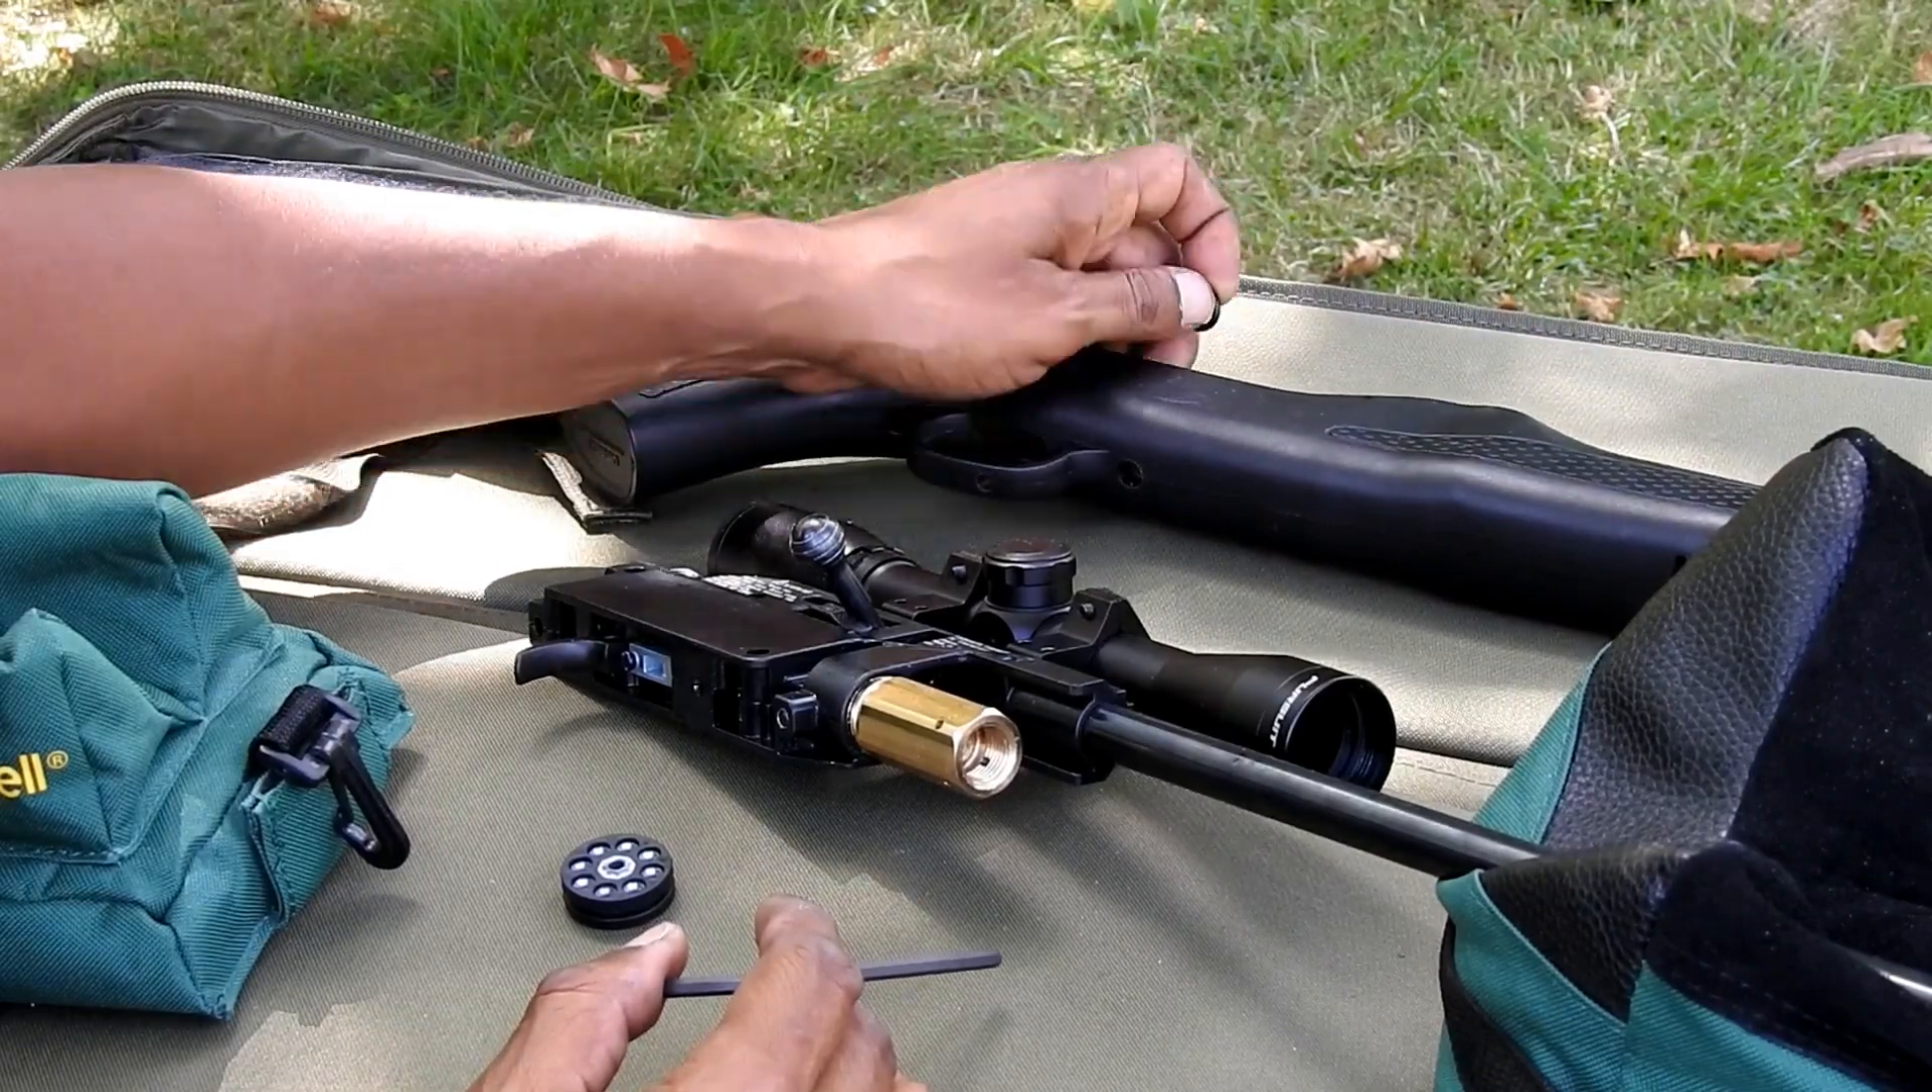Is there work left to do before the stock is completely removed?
No.